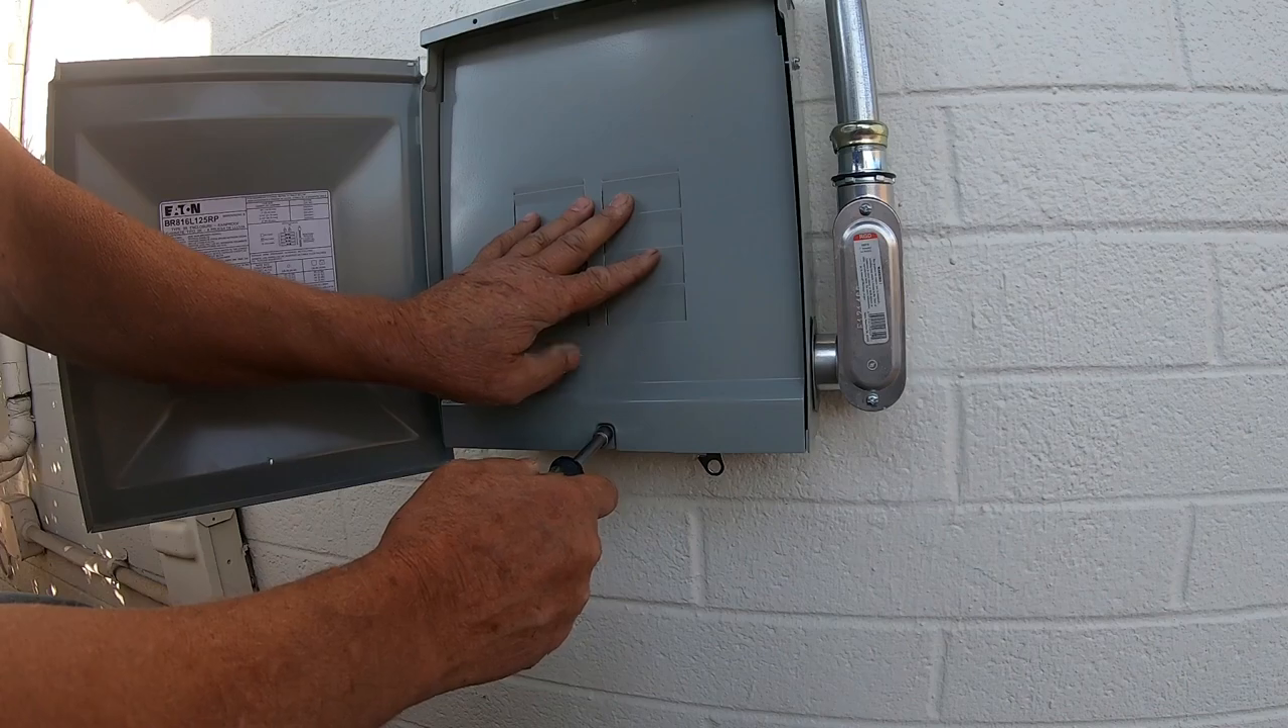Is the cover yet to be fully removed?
Yes.